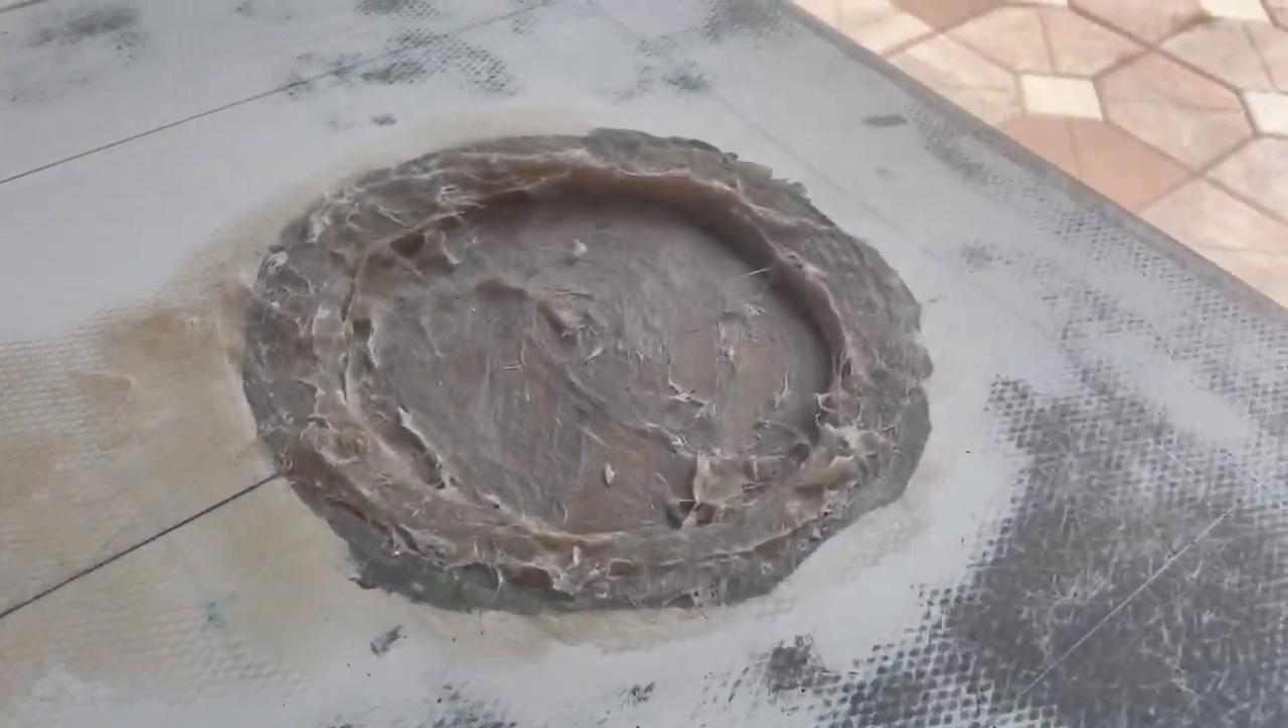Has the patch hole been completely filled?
No.